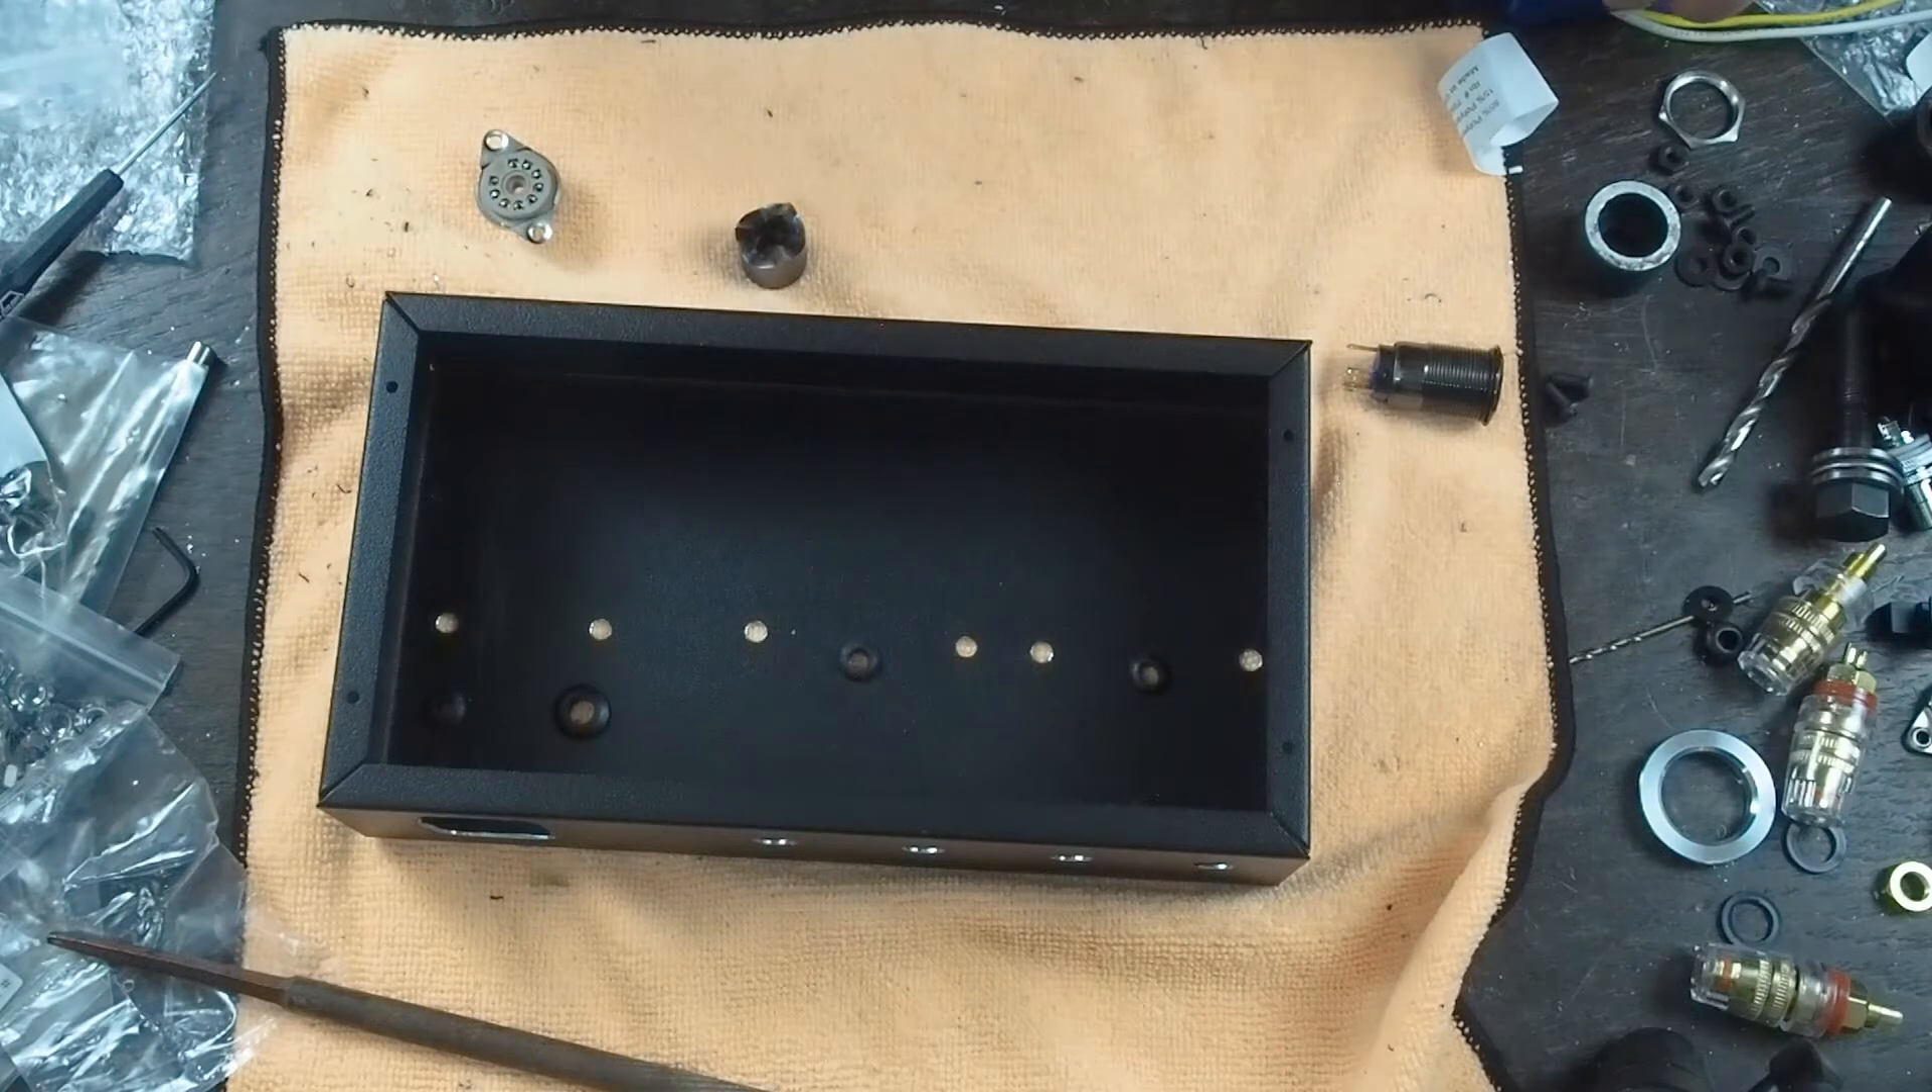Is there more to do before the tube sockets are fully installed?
Yes.